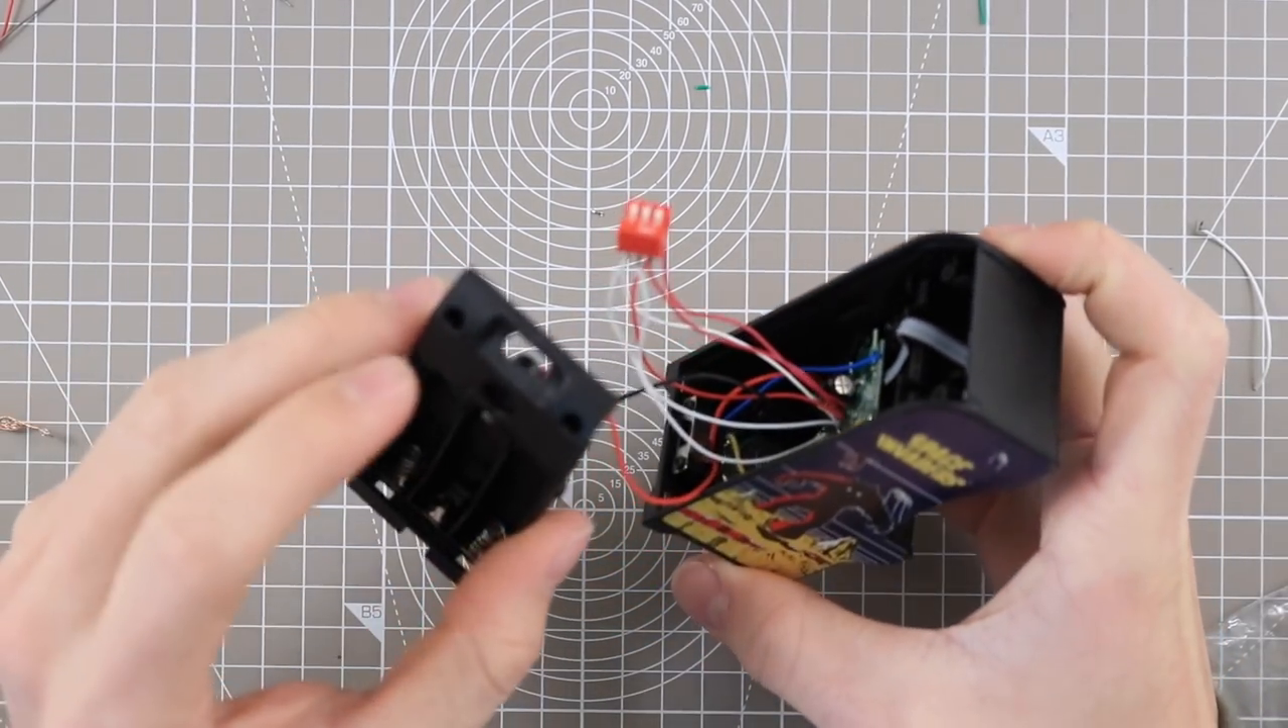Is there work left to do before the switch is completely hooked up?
No.